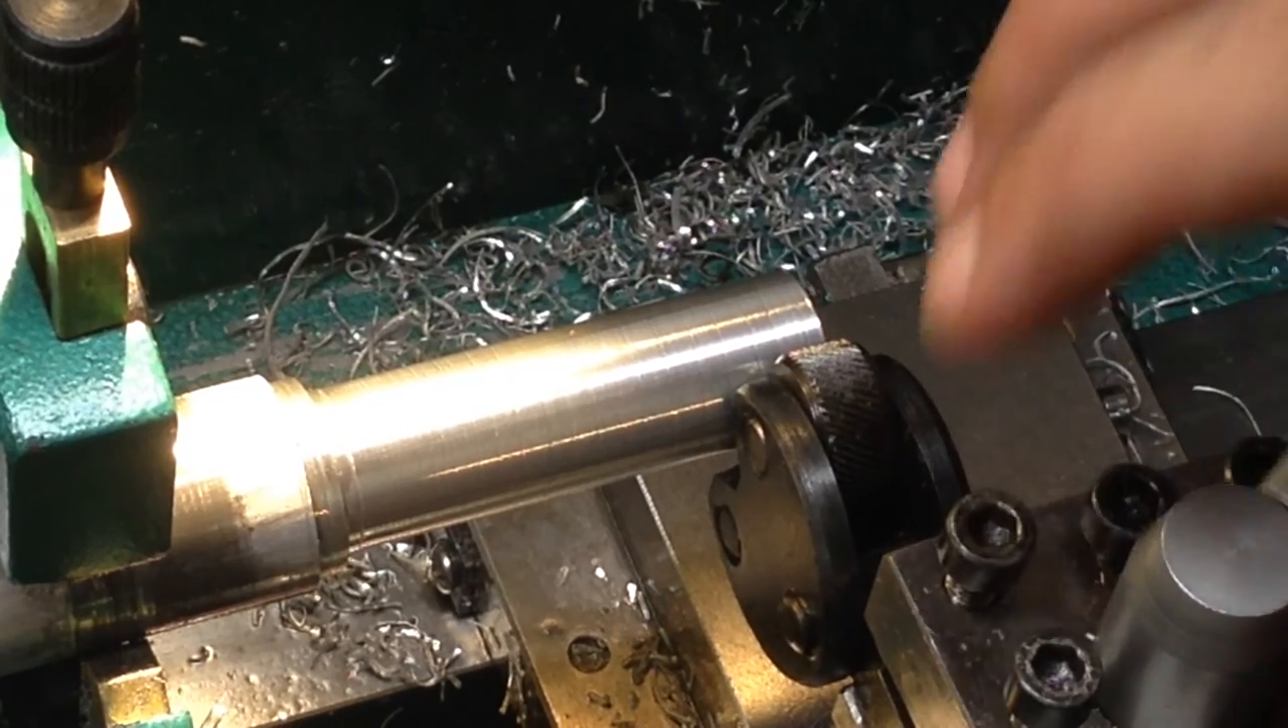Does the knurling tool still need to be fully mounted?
No.